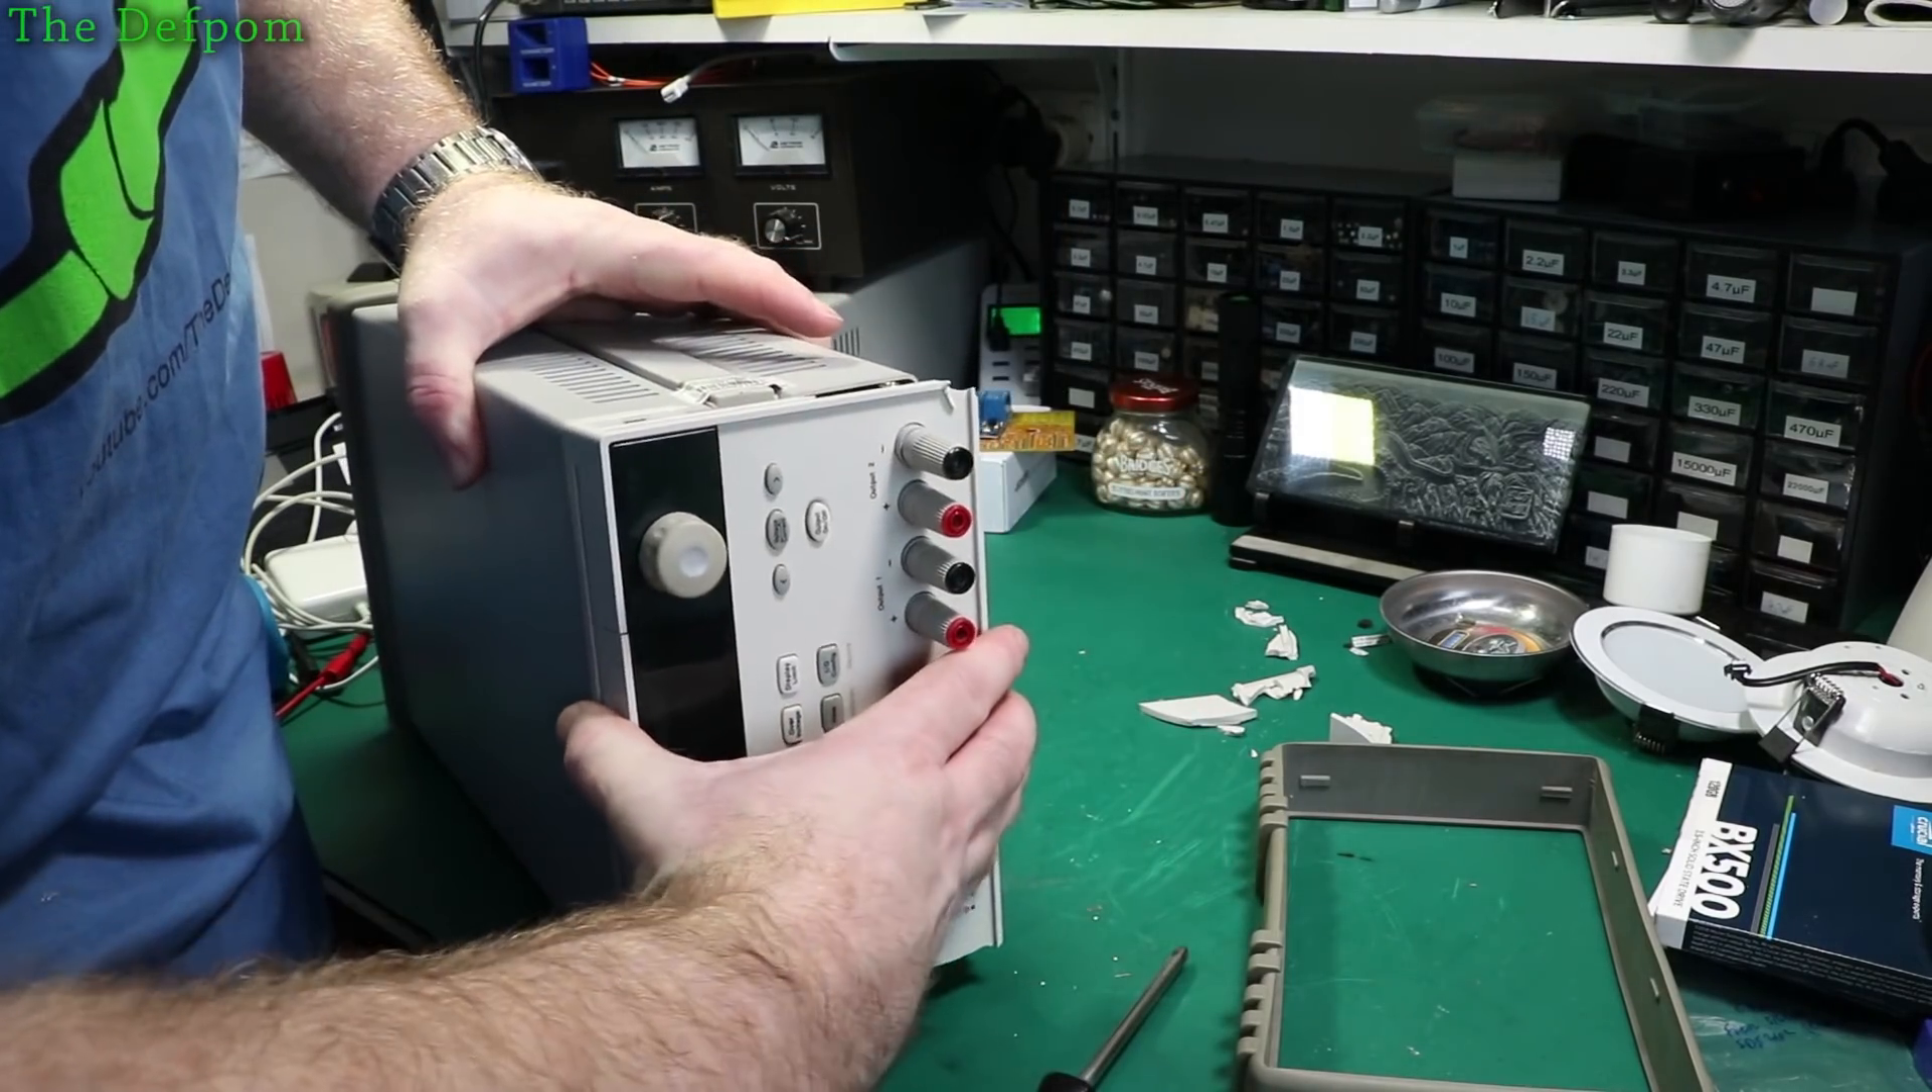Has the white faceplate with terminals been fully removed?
No.